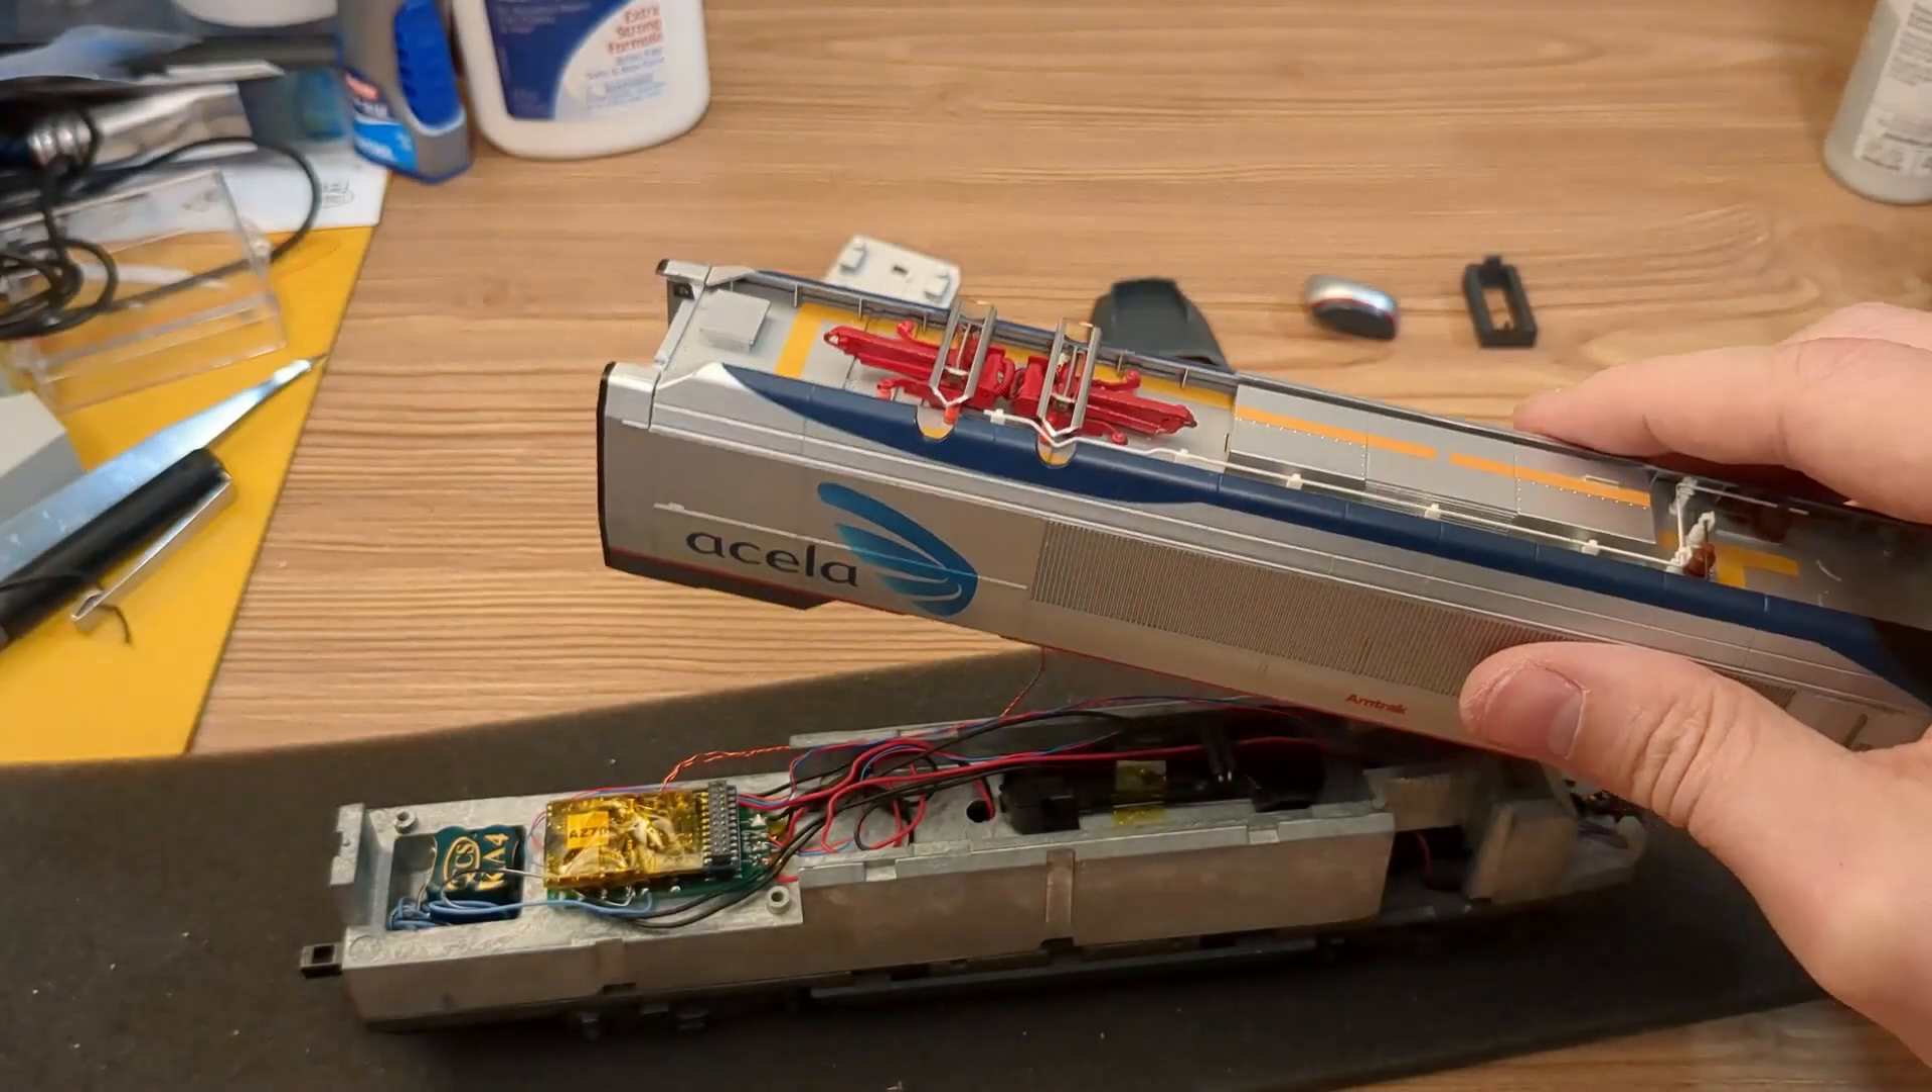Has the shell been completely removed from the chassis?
Yes.